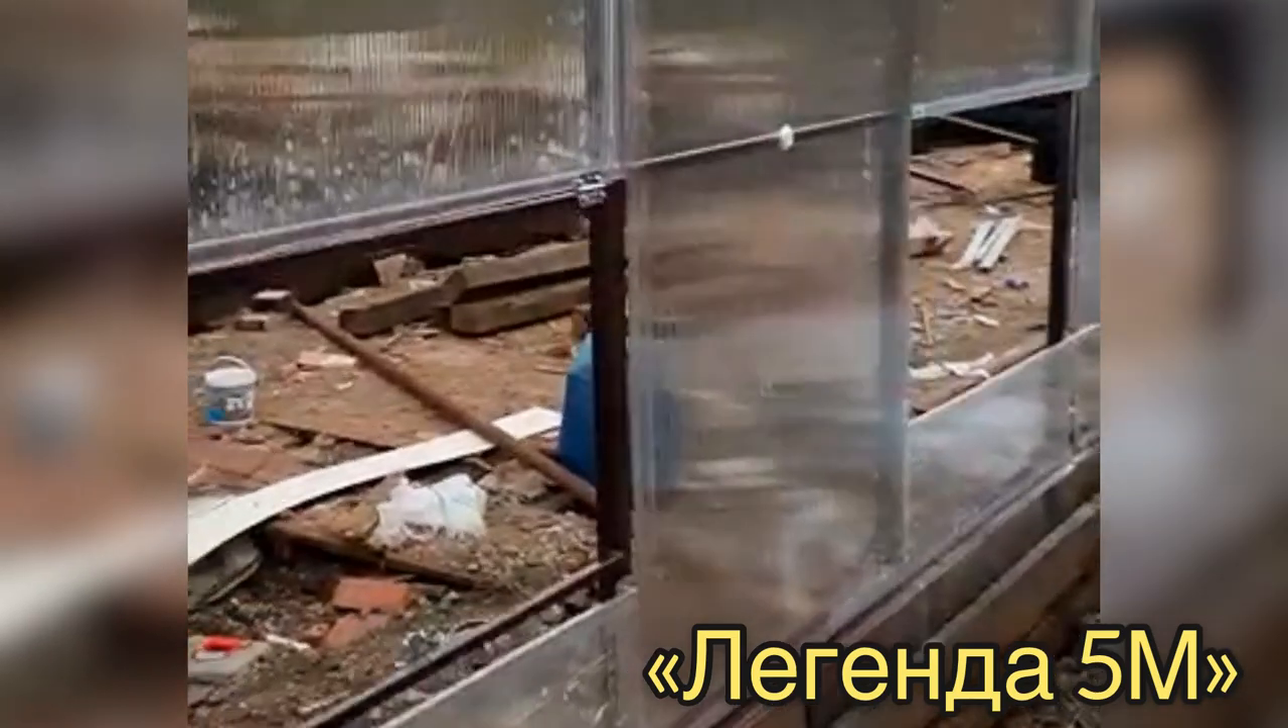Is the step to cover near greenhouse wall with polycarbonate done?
No.